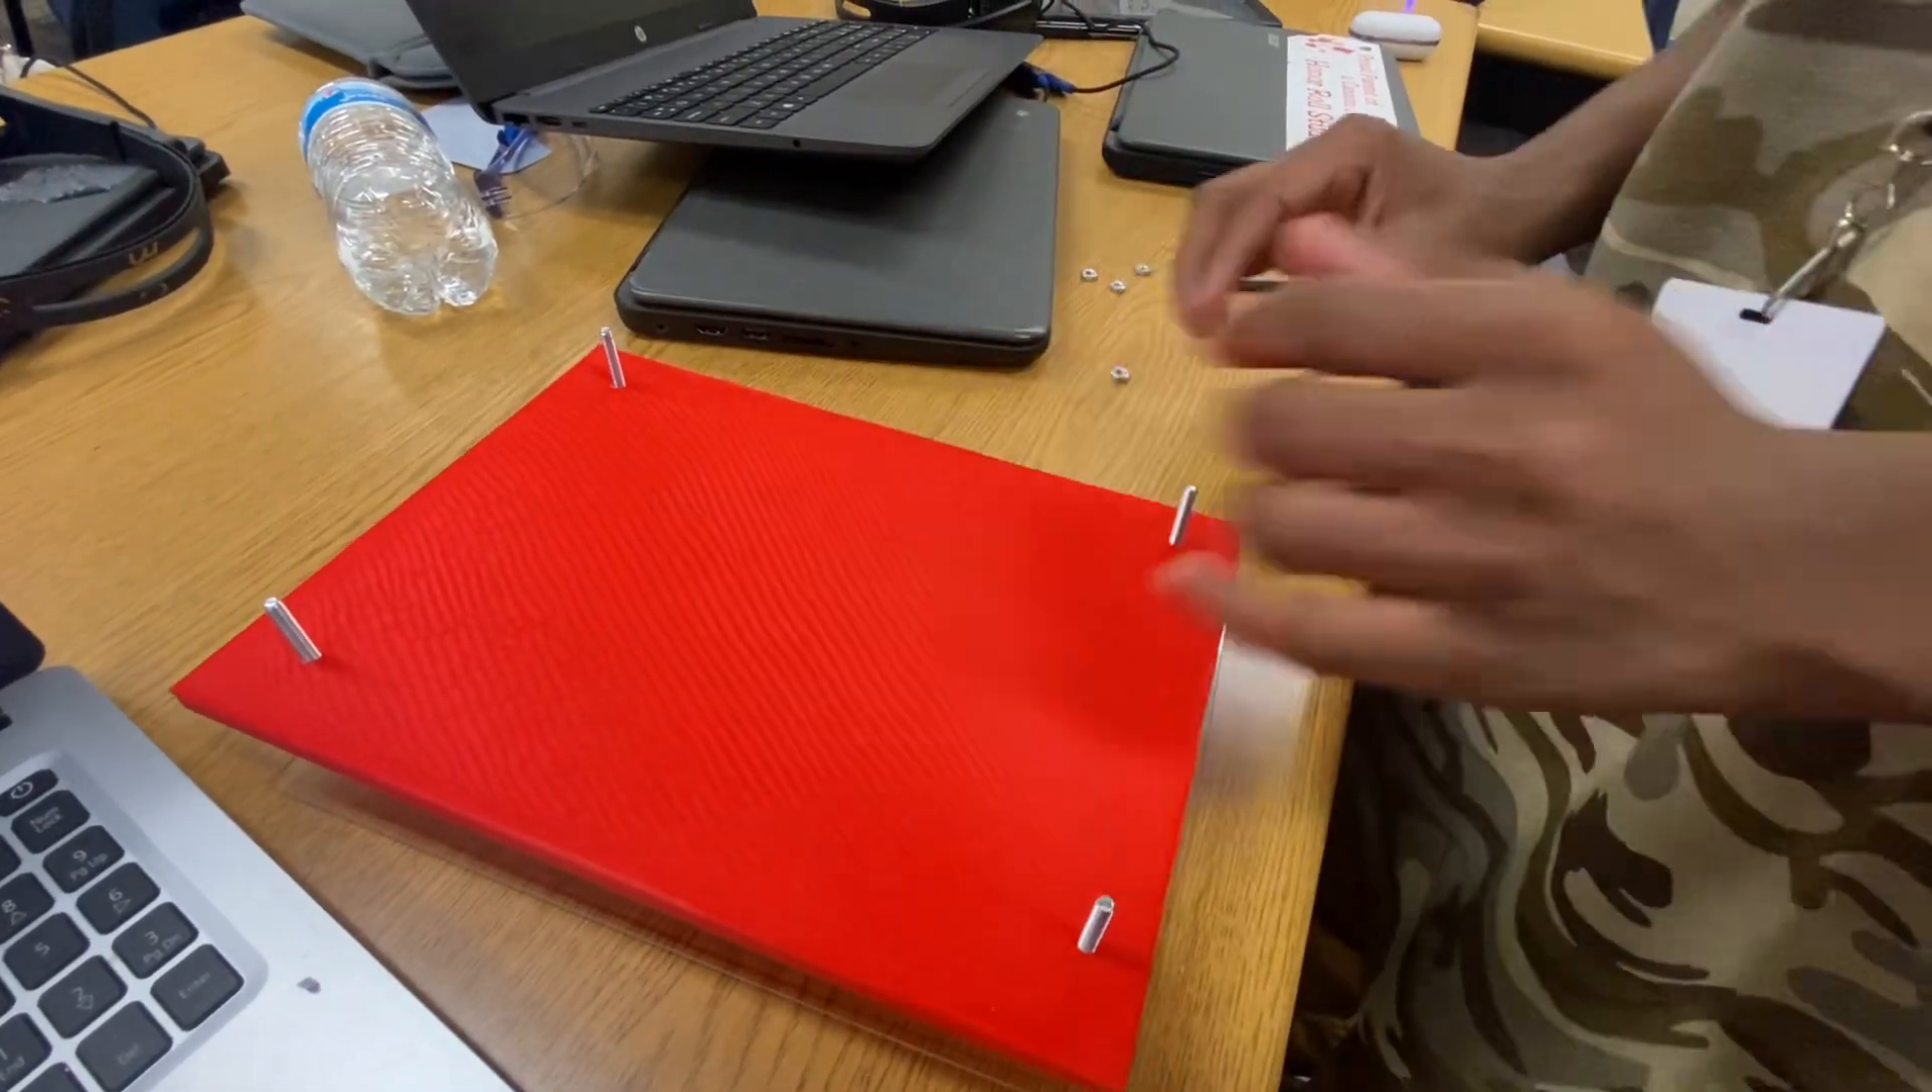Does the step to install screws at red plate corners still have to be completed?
No.